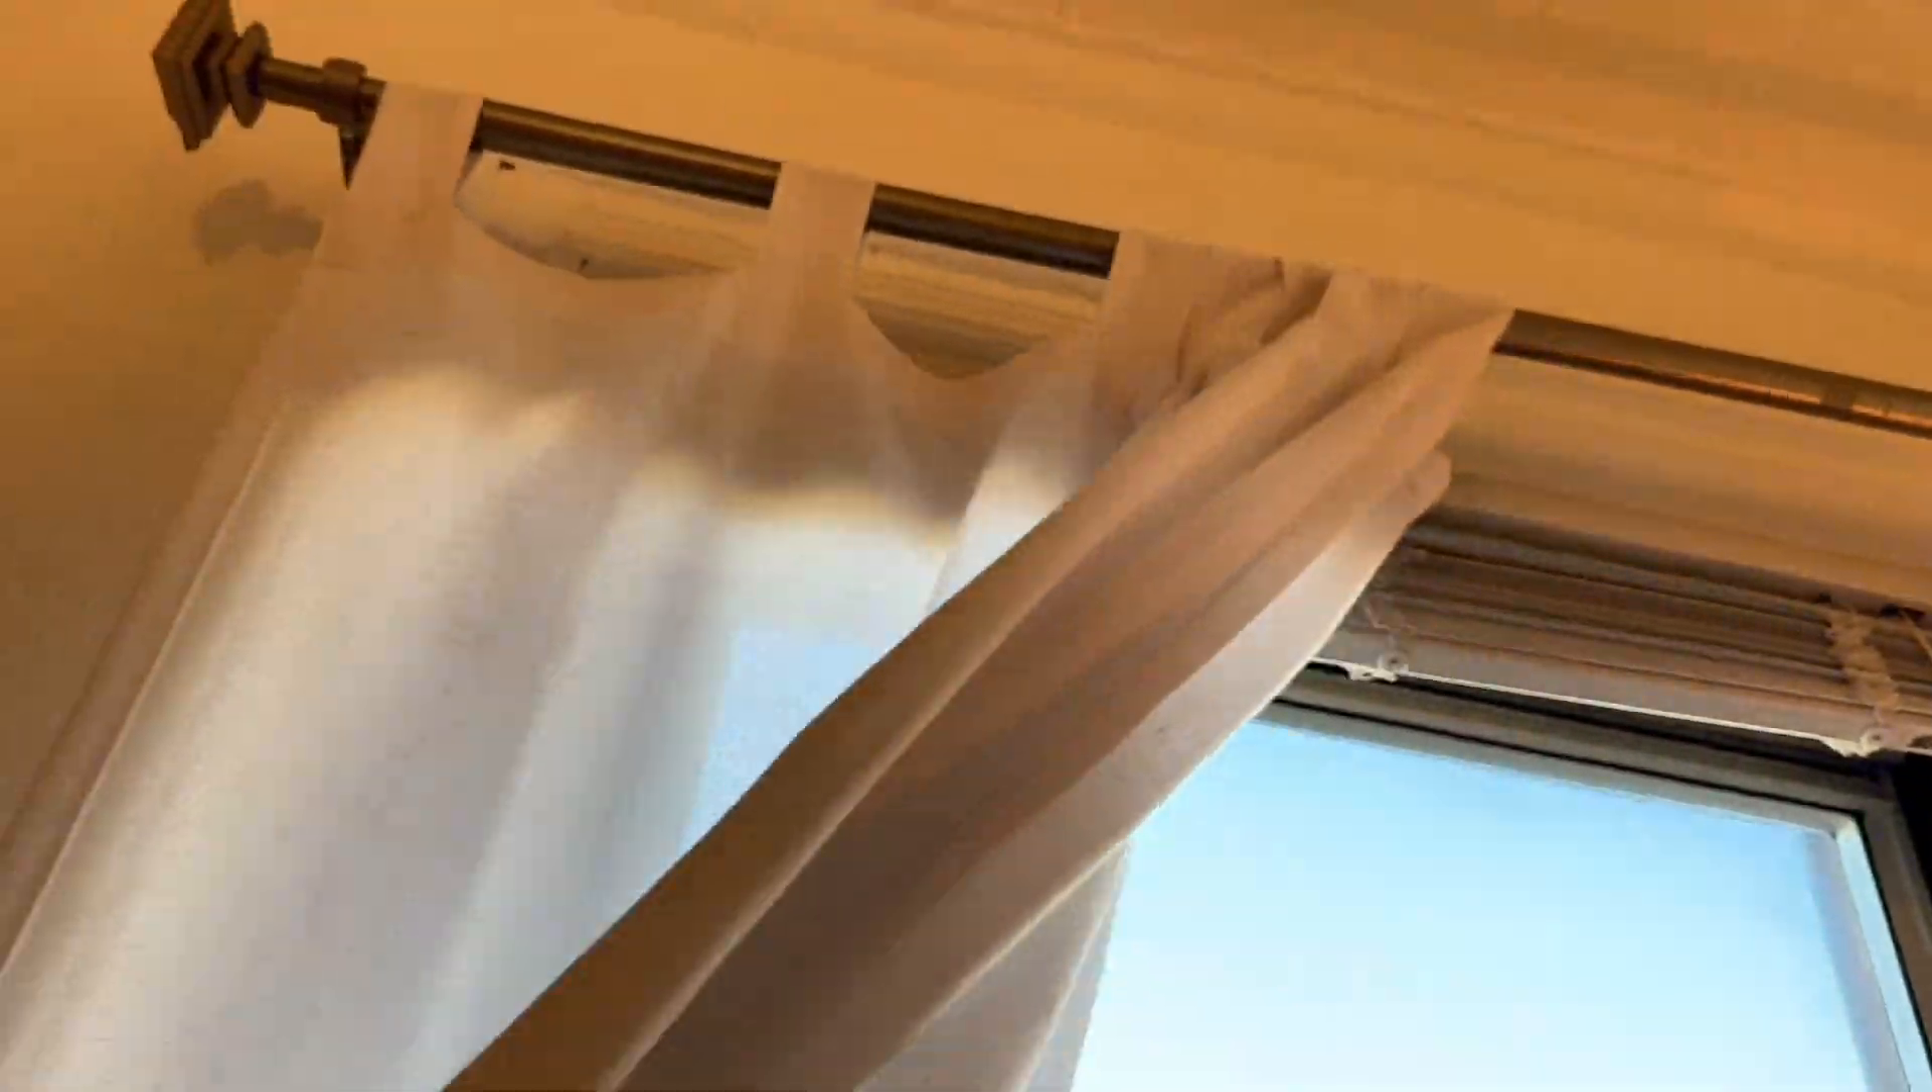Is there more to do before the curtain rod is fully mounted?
No.